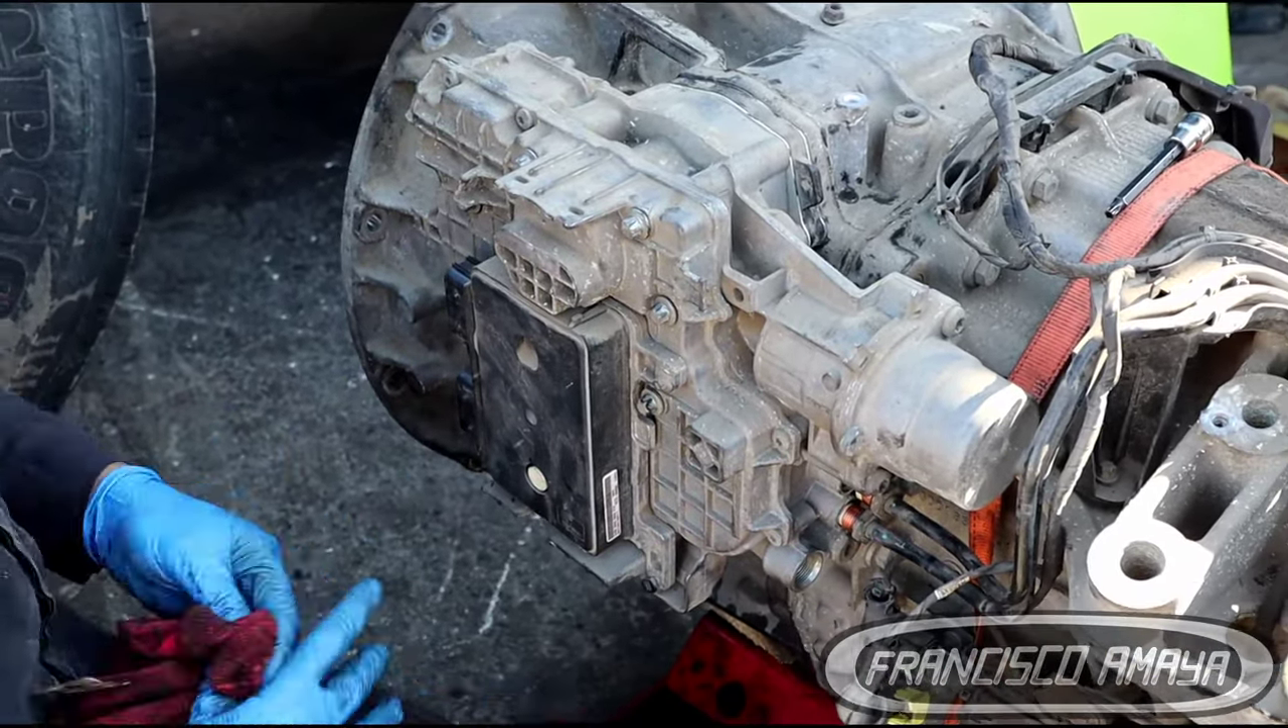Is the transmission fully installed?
No.